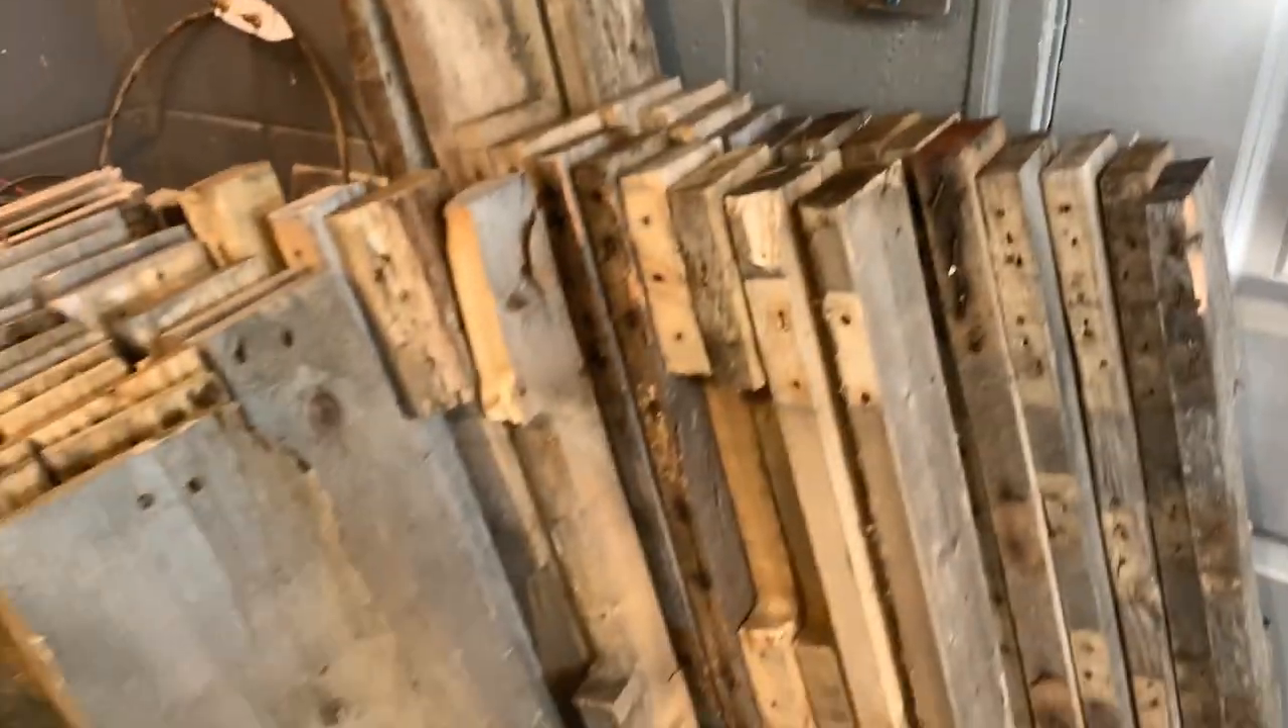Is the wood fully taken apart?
Yes.